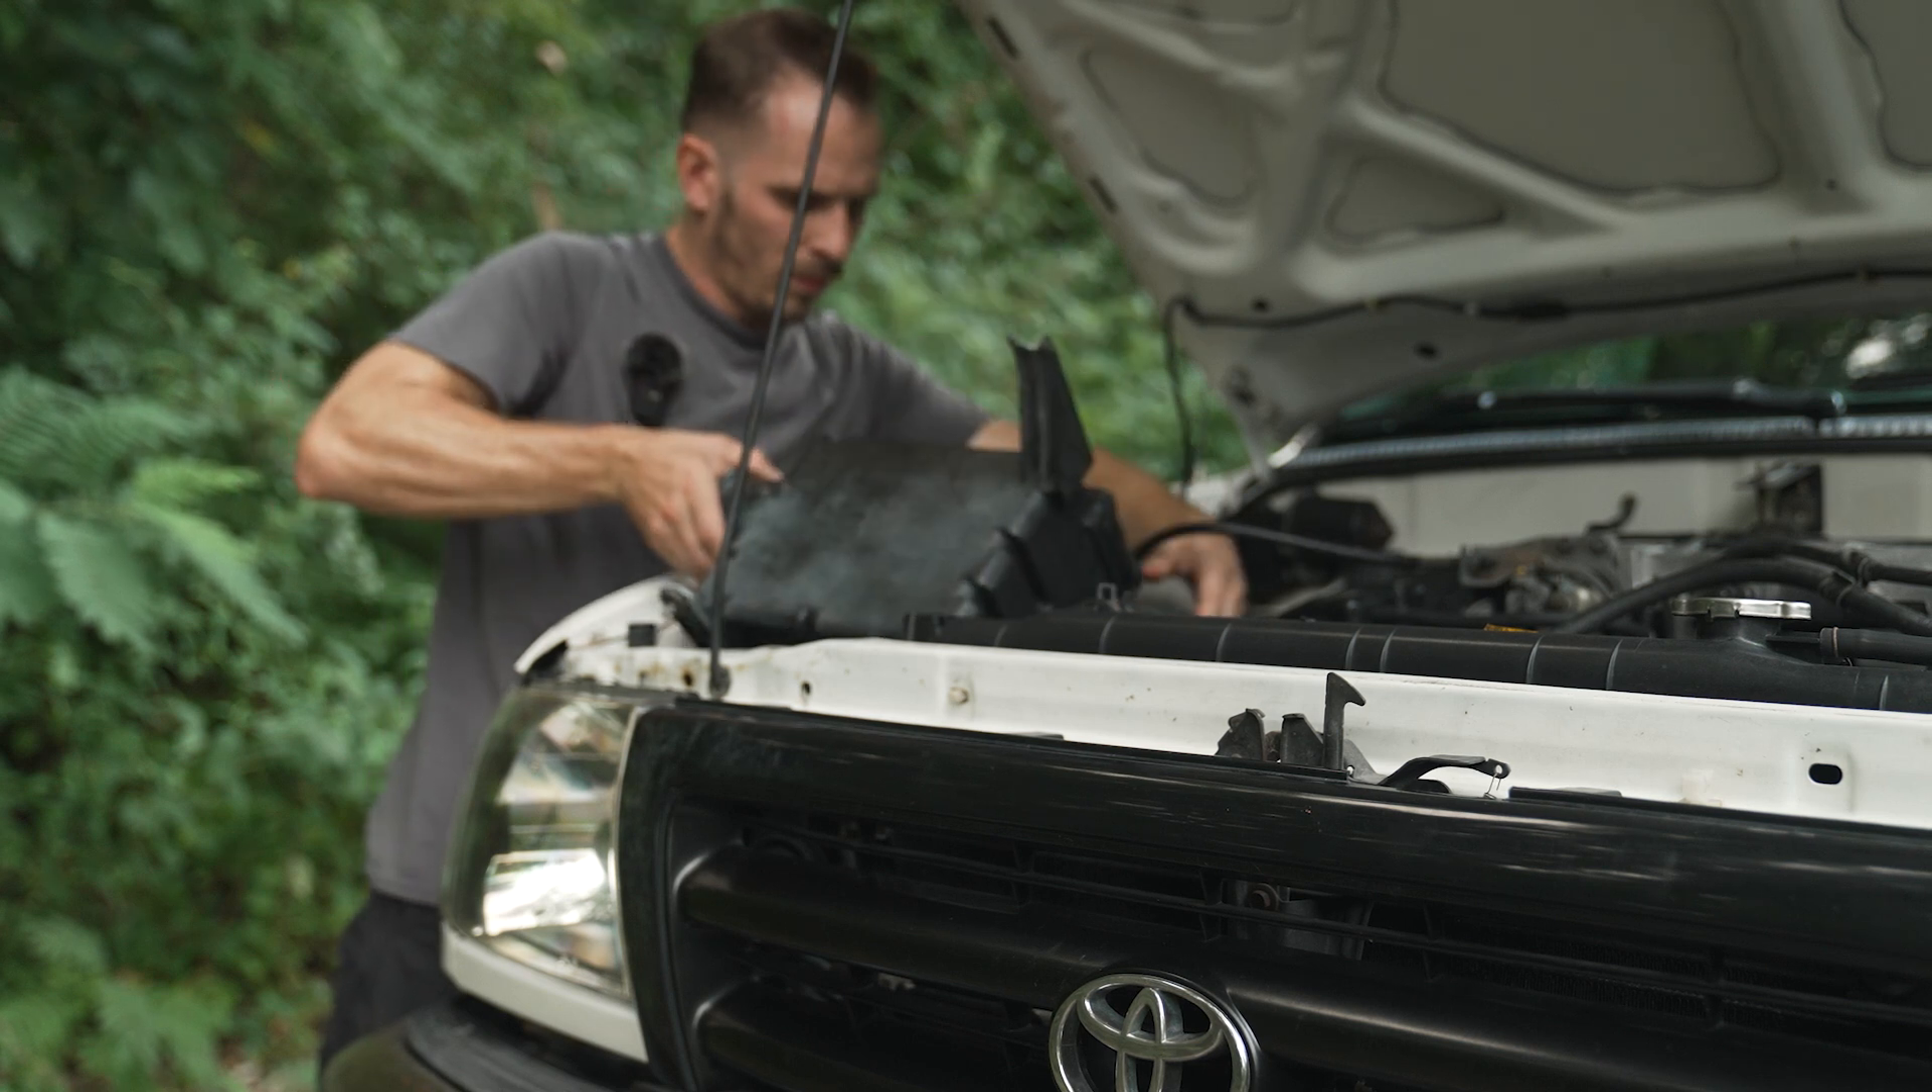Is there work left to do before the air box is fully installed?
Yes.